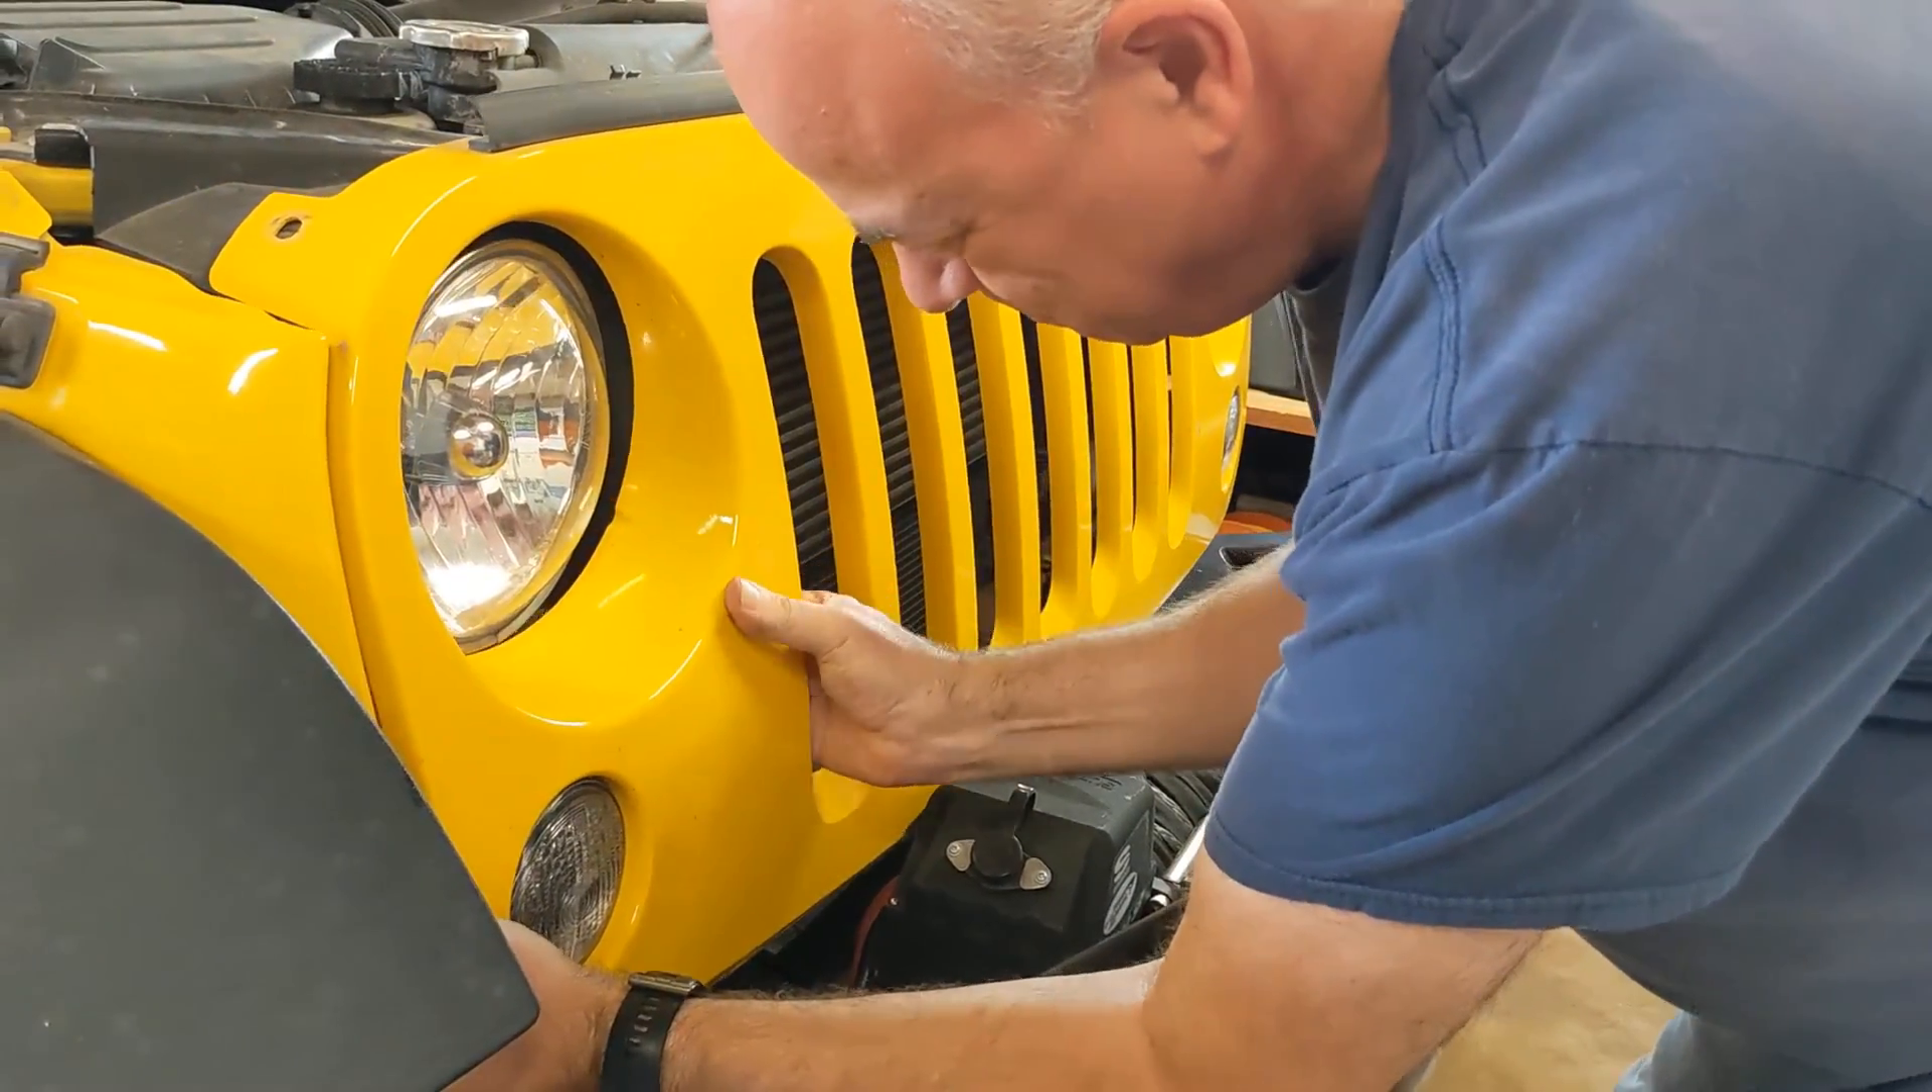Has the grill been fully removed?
No.